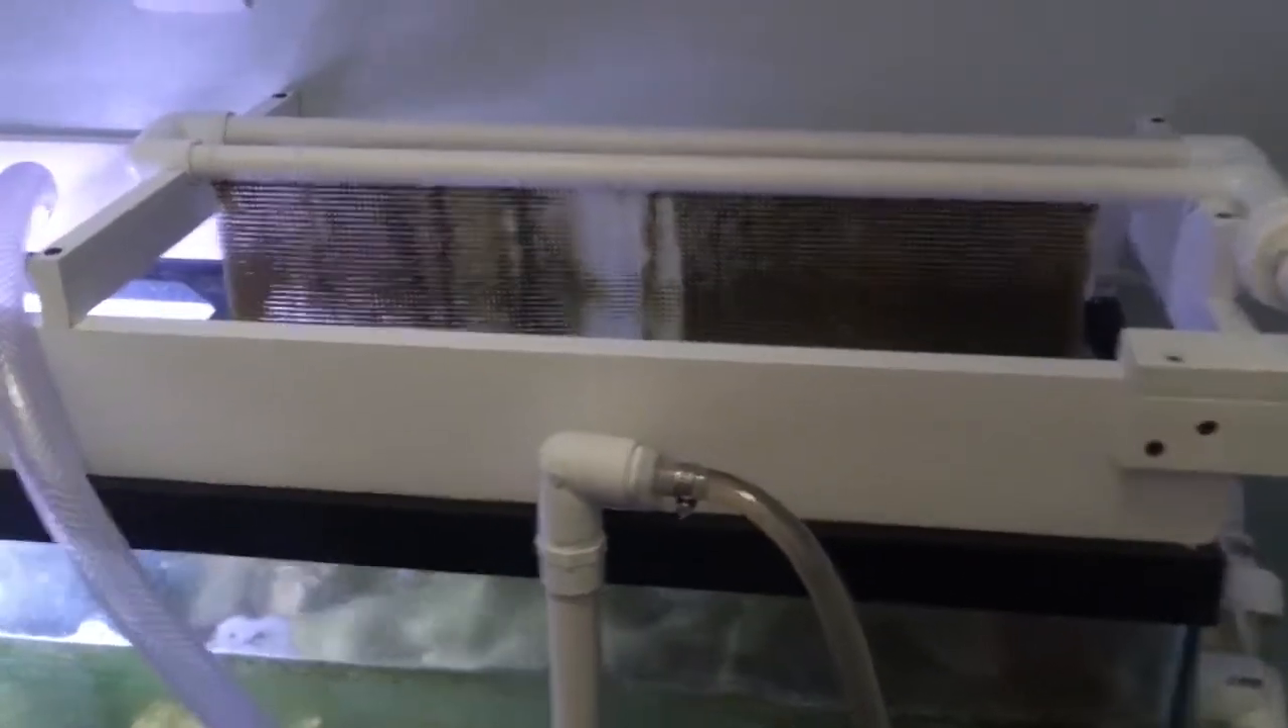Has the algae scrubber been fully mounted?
Yes.